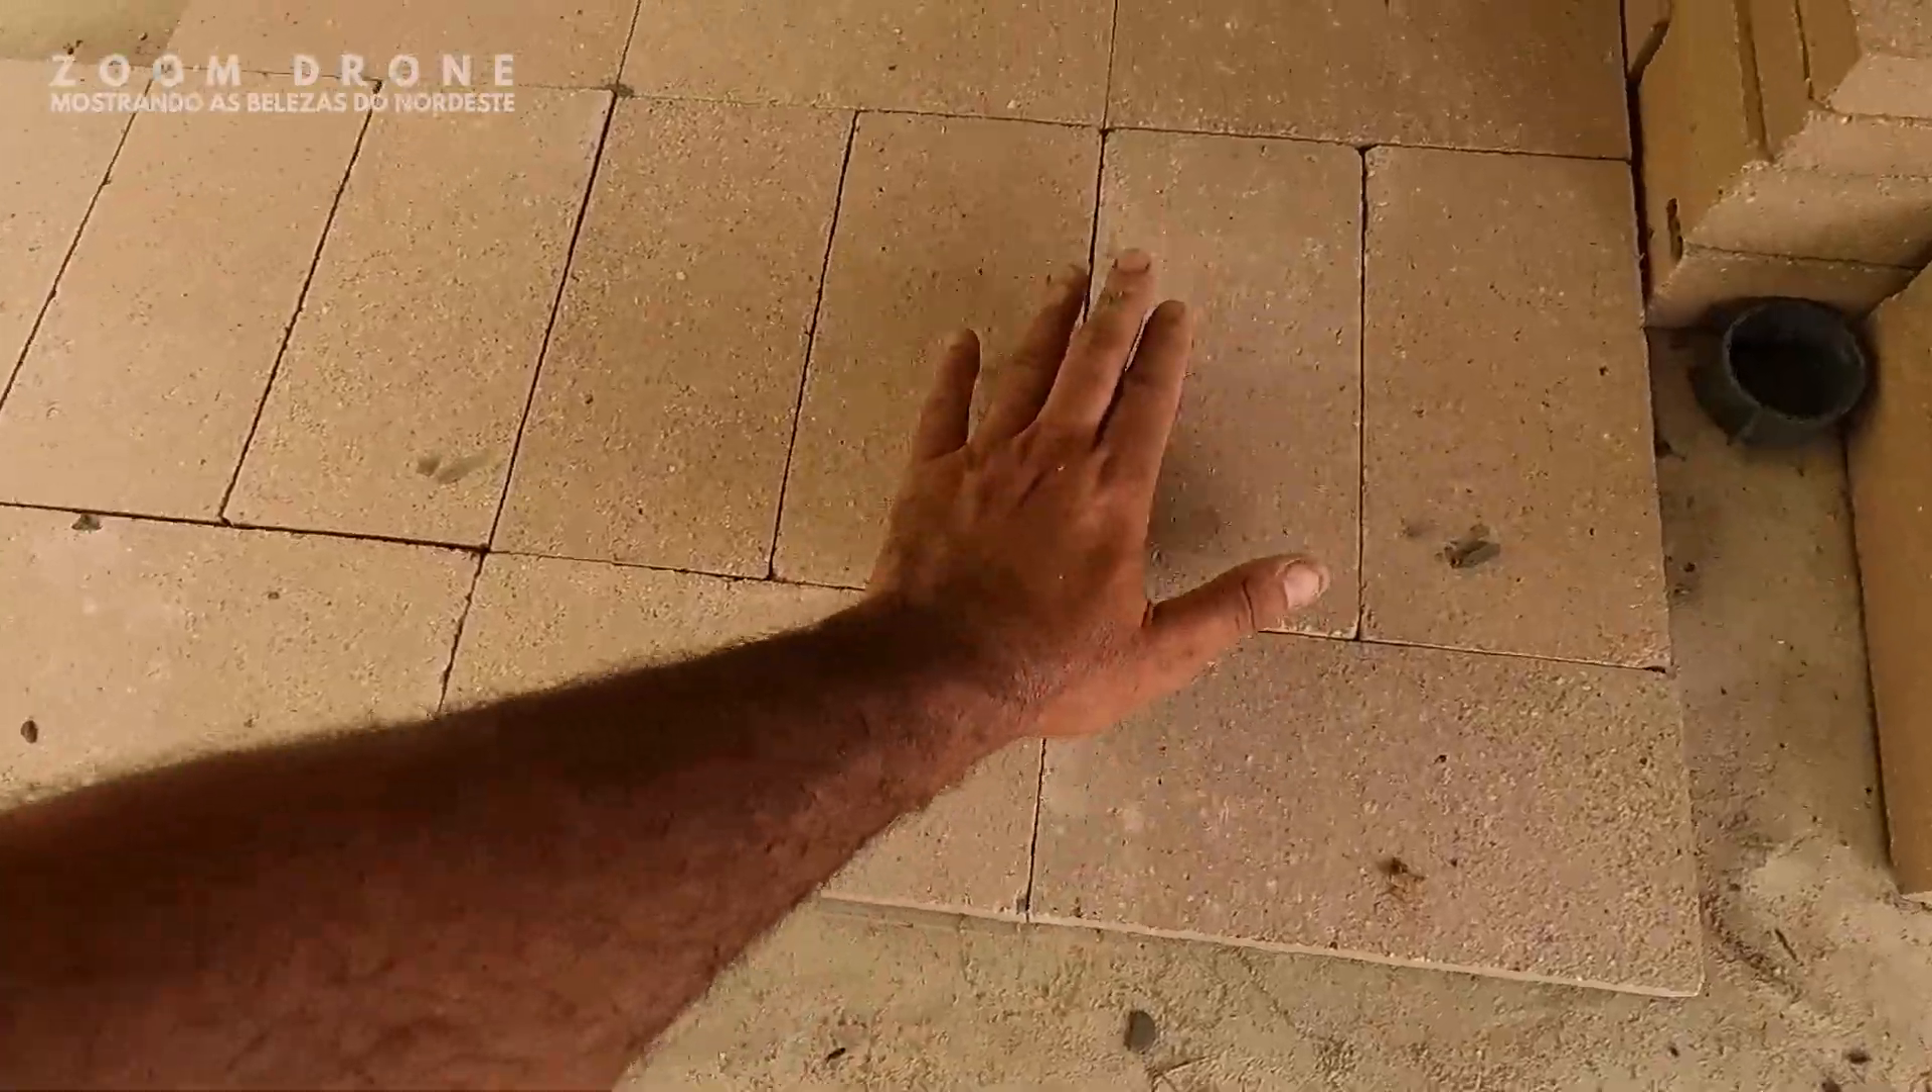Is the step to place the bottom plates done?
Yes.